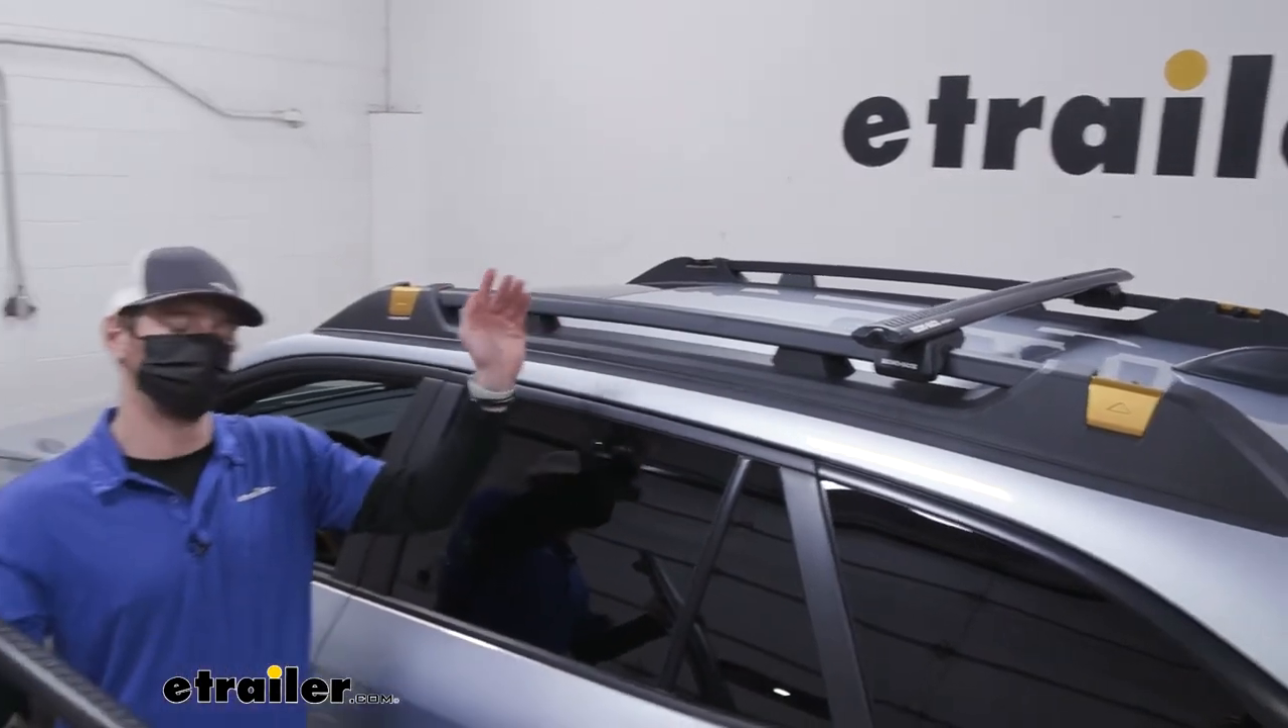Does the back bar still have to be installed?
No.